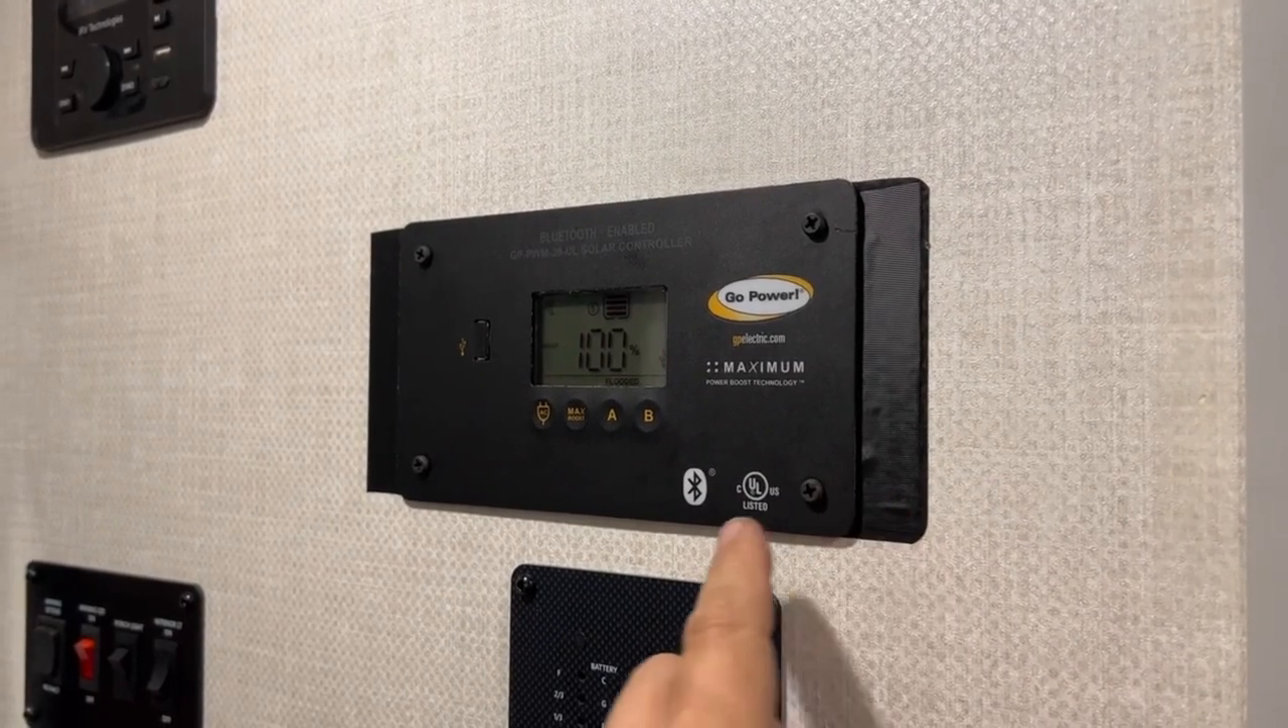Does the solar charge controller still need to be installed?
No.